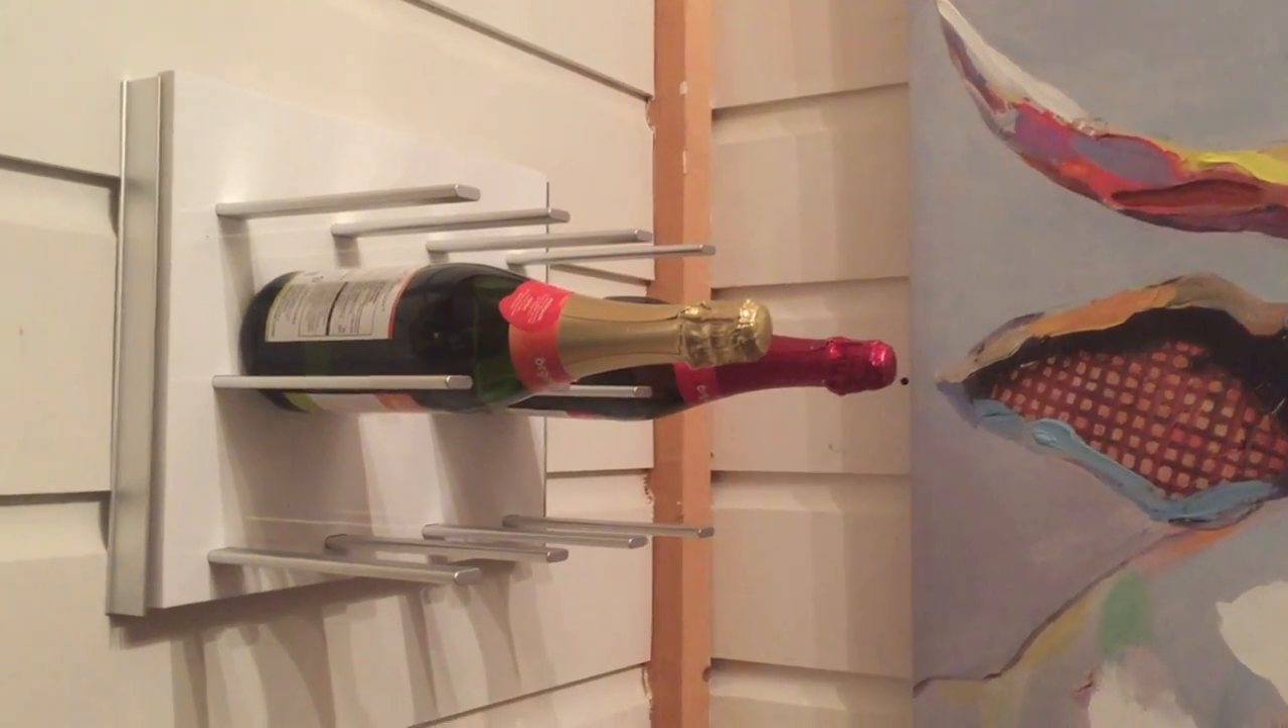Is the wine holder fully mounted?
Yes.